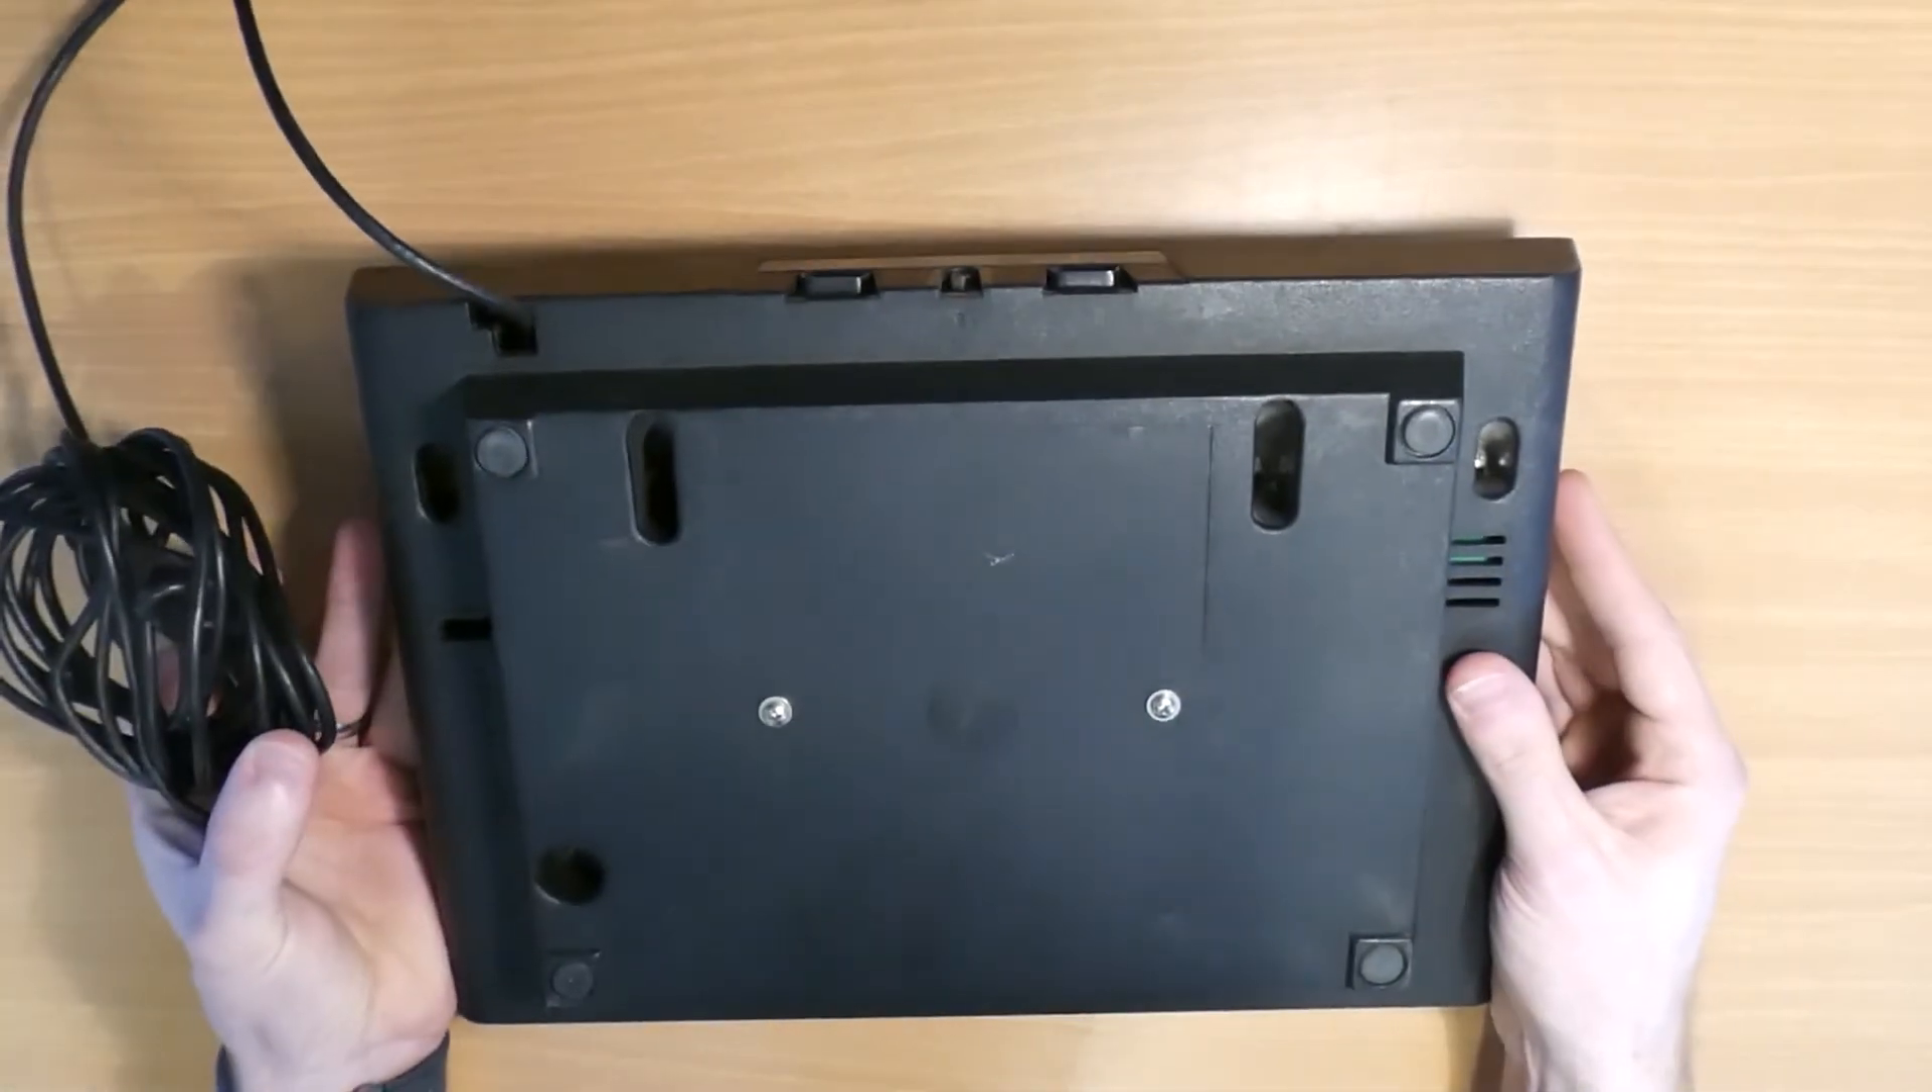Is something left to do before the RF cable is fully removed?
Yes.